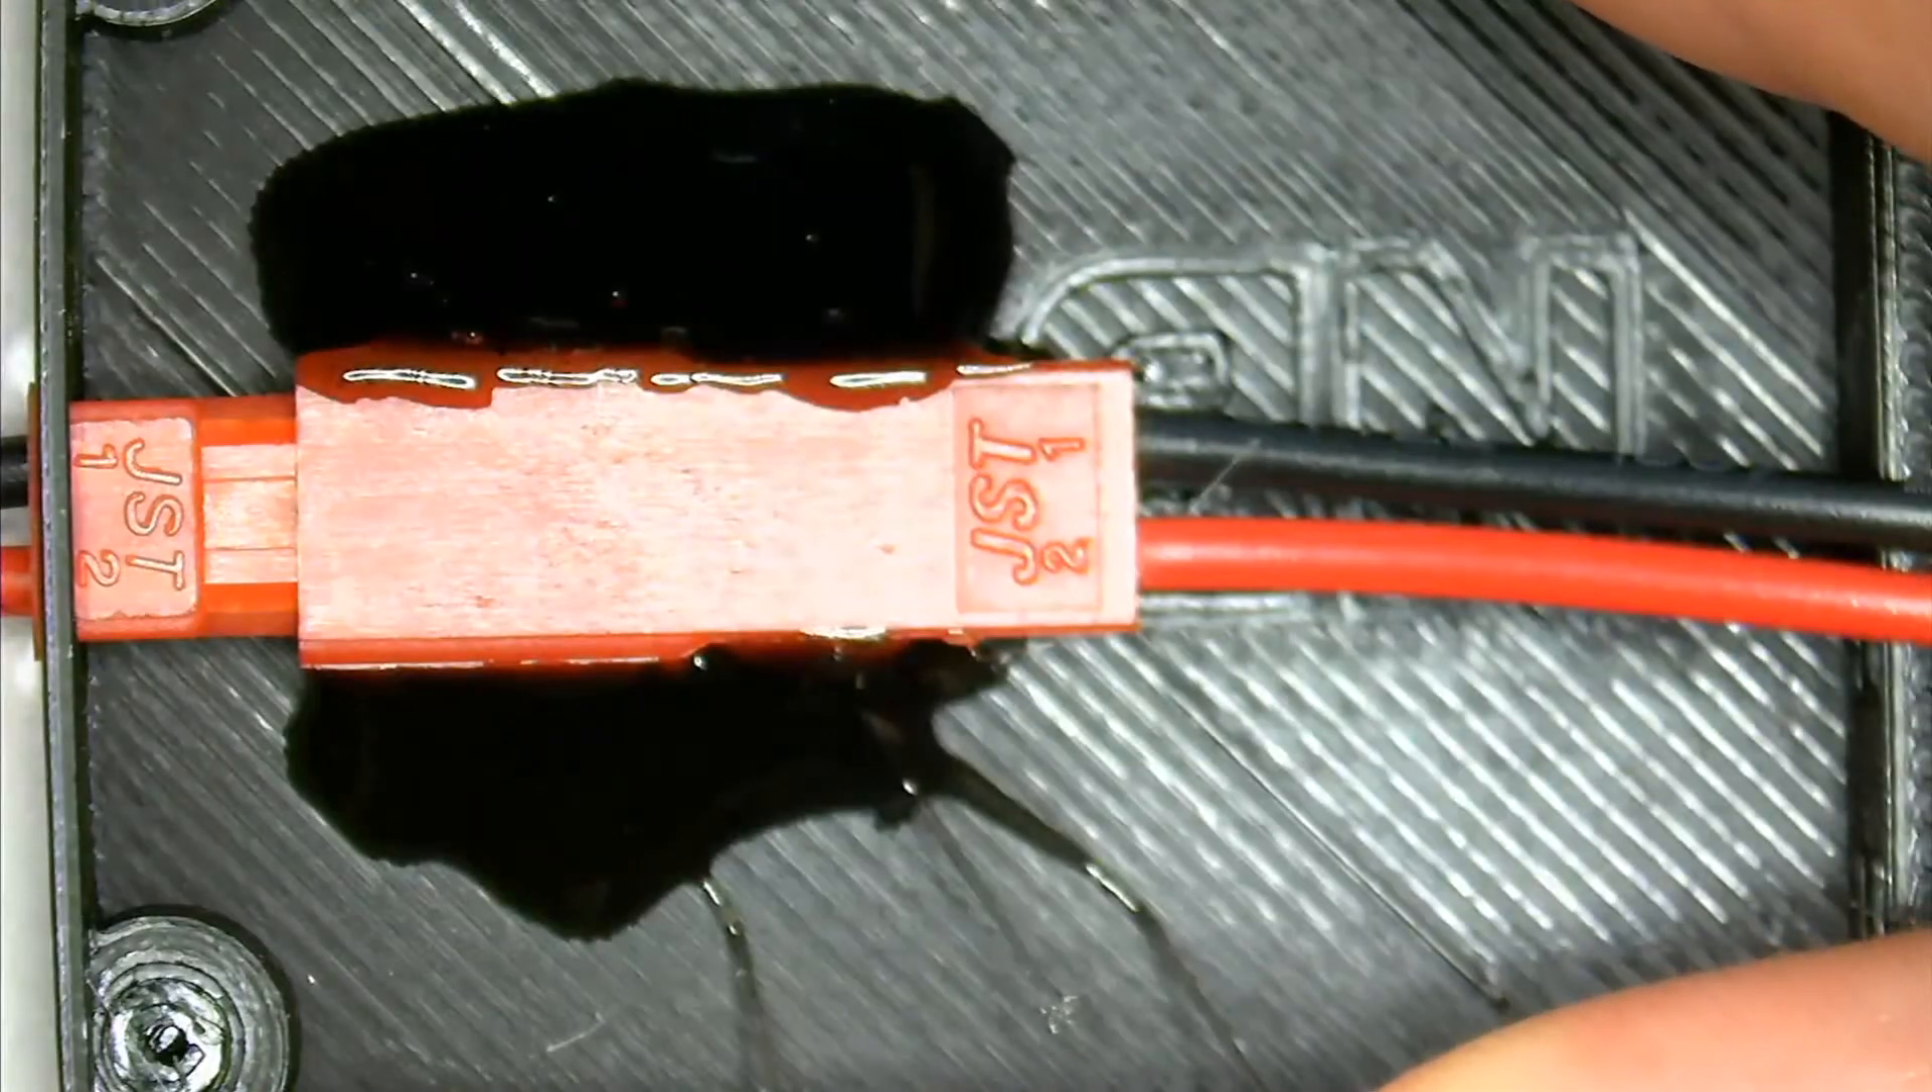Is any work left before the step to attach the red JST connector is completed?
No.